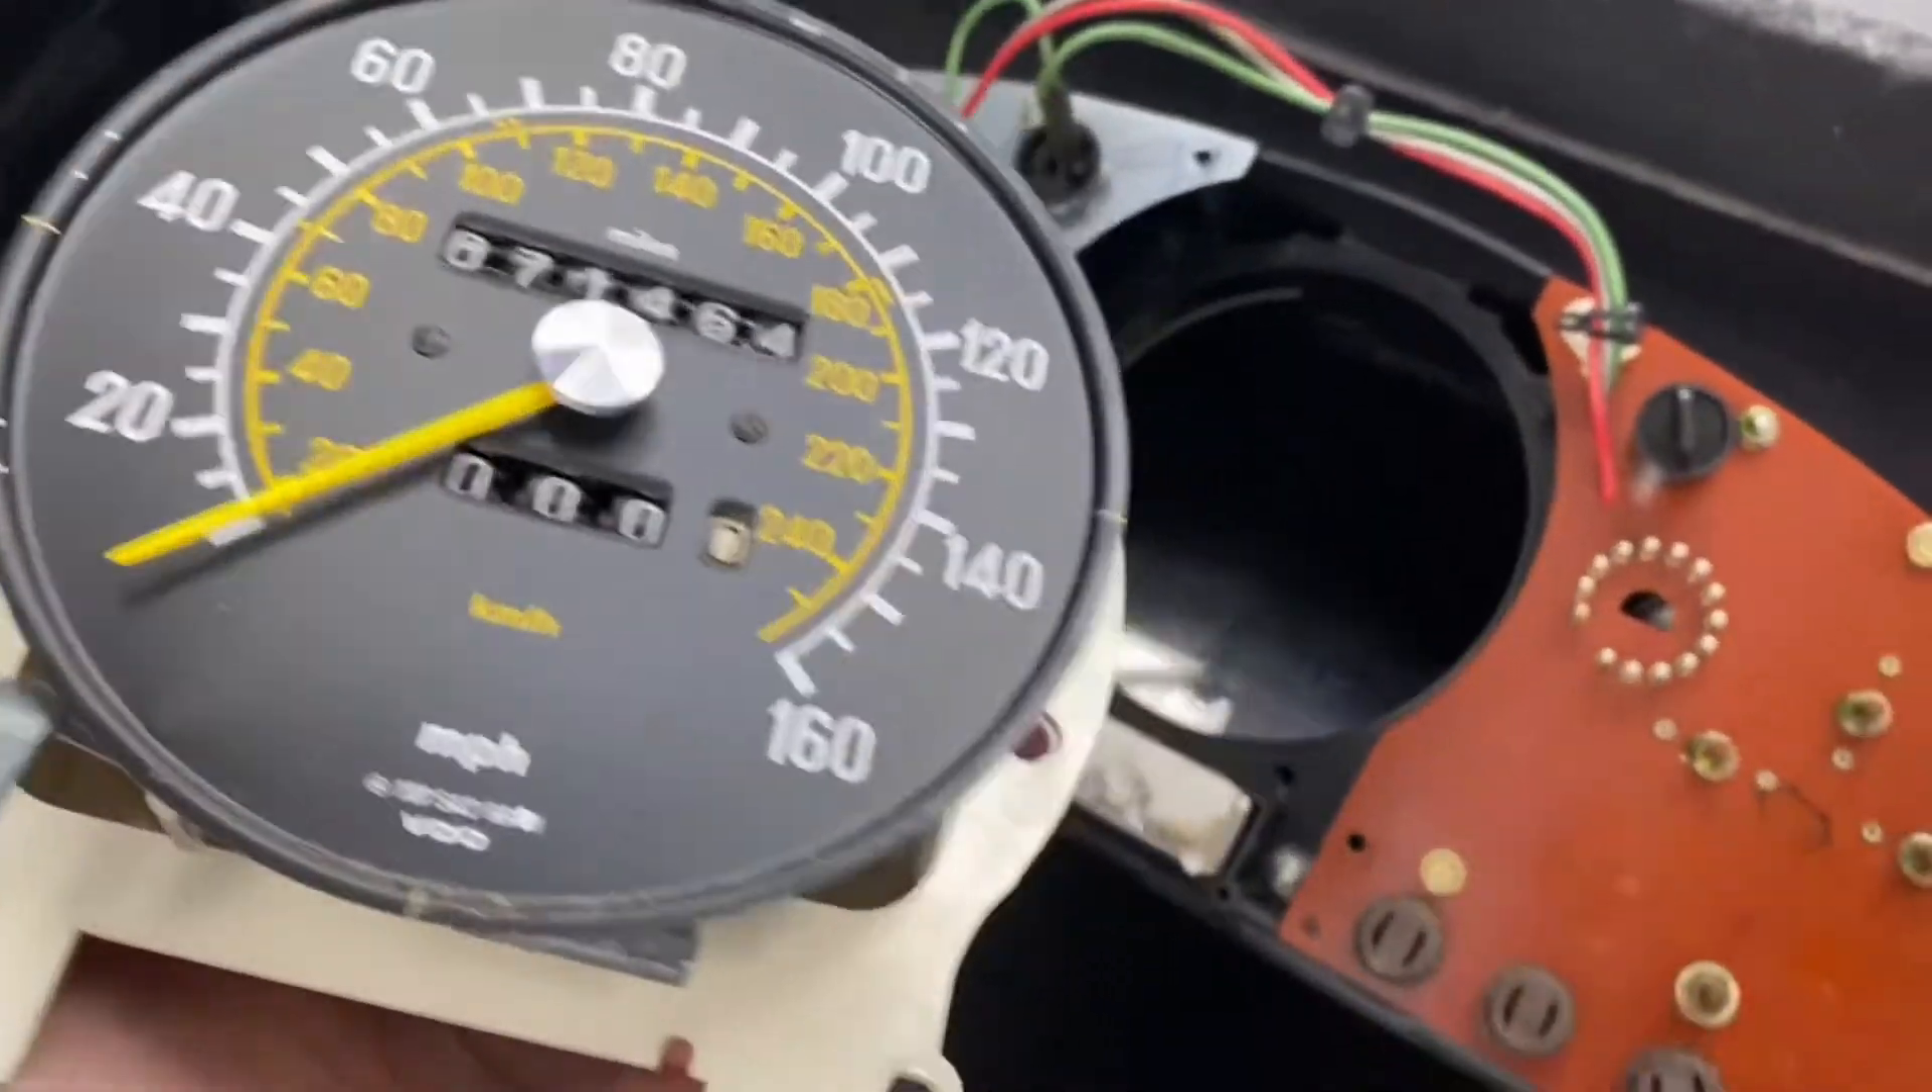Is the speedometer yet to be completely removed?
No.